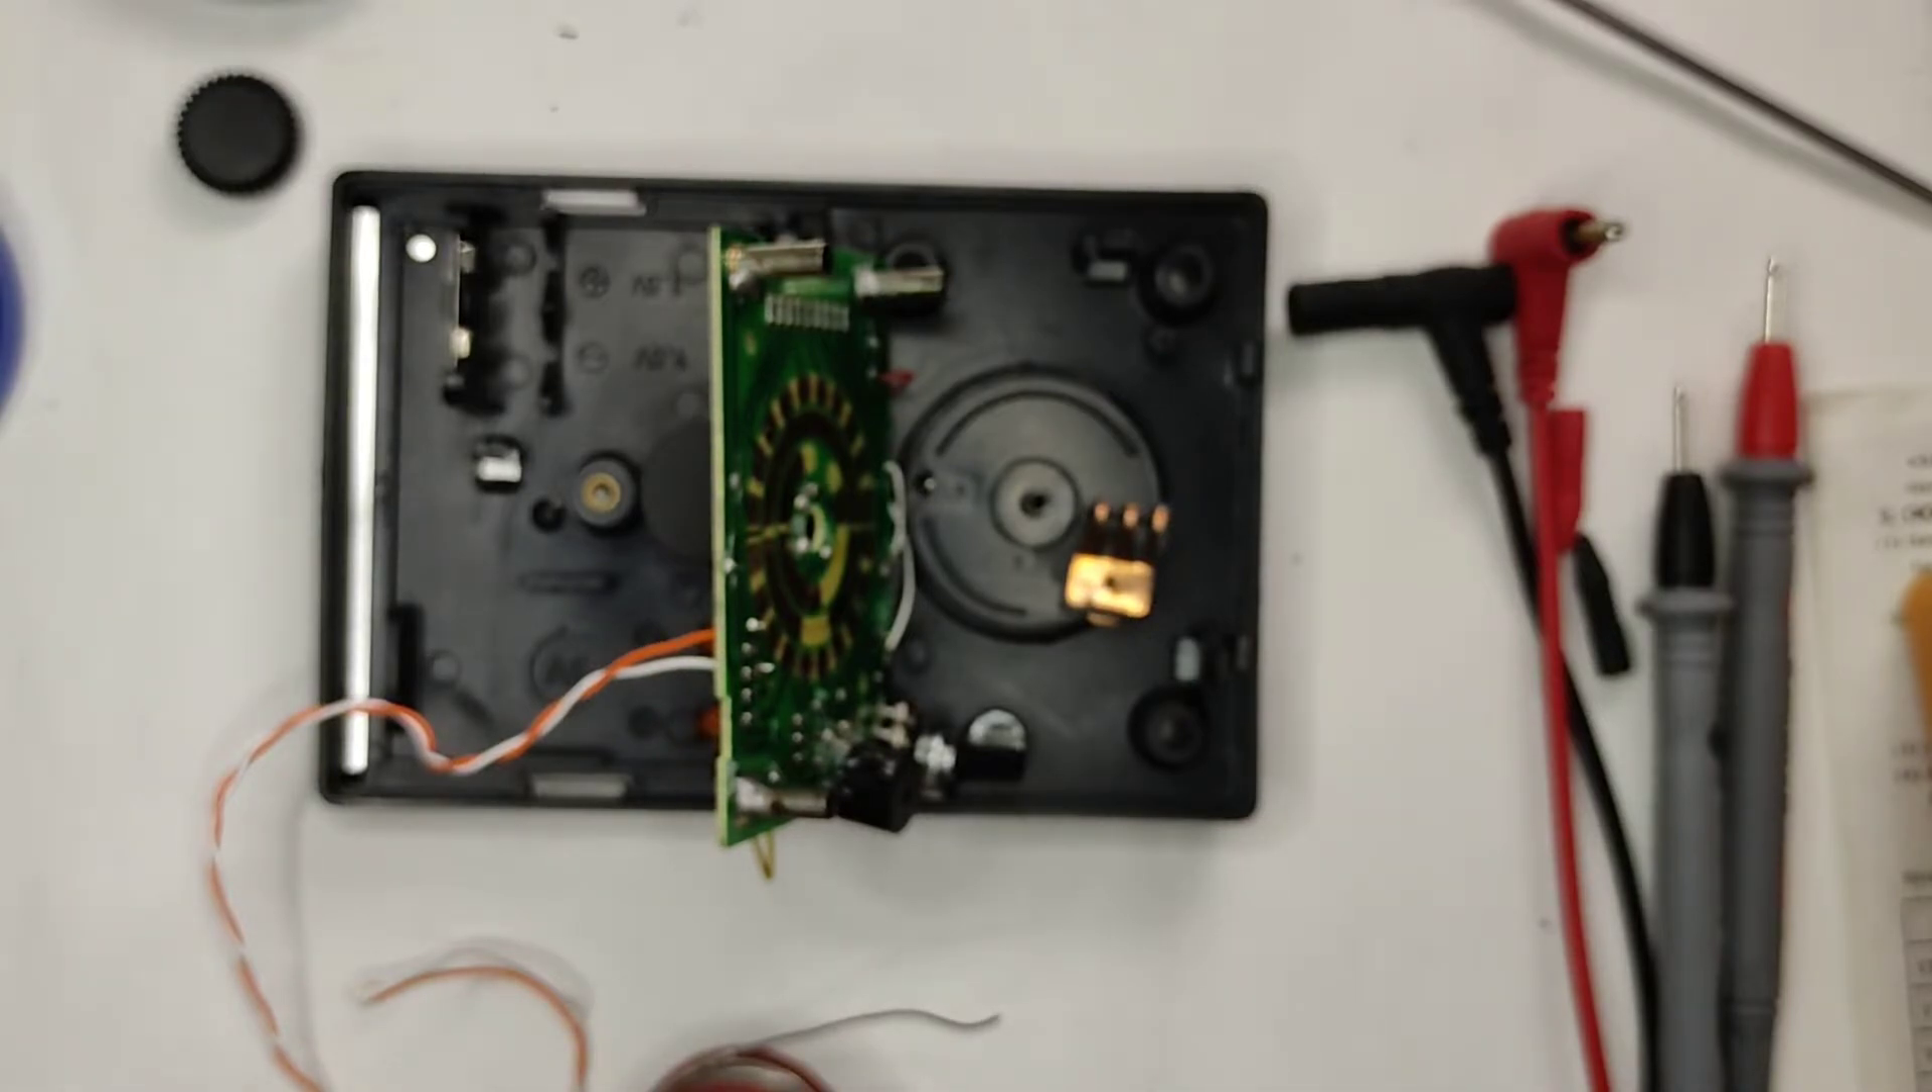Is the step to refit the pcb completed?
No.